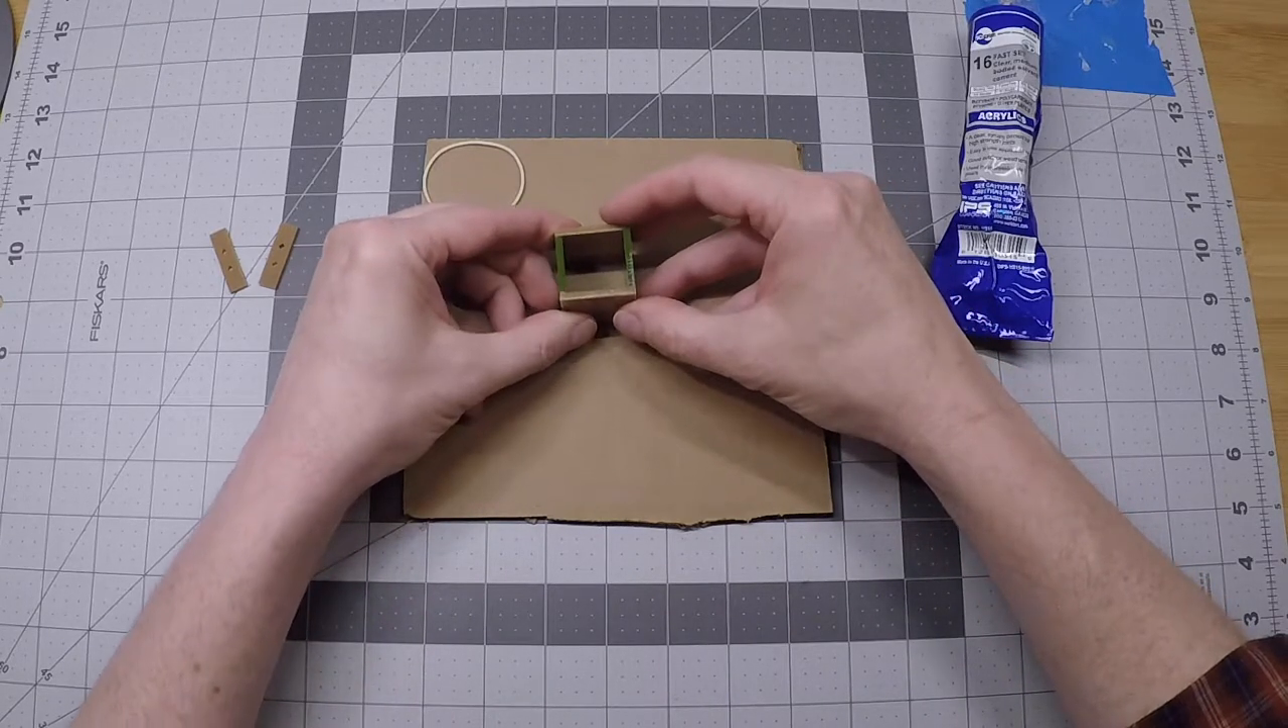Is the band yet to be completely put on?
Yes.